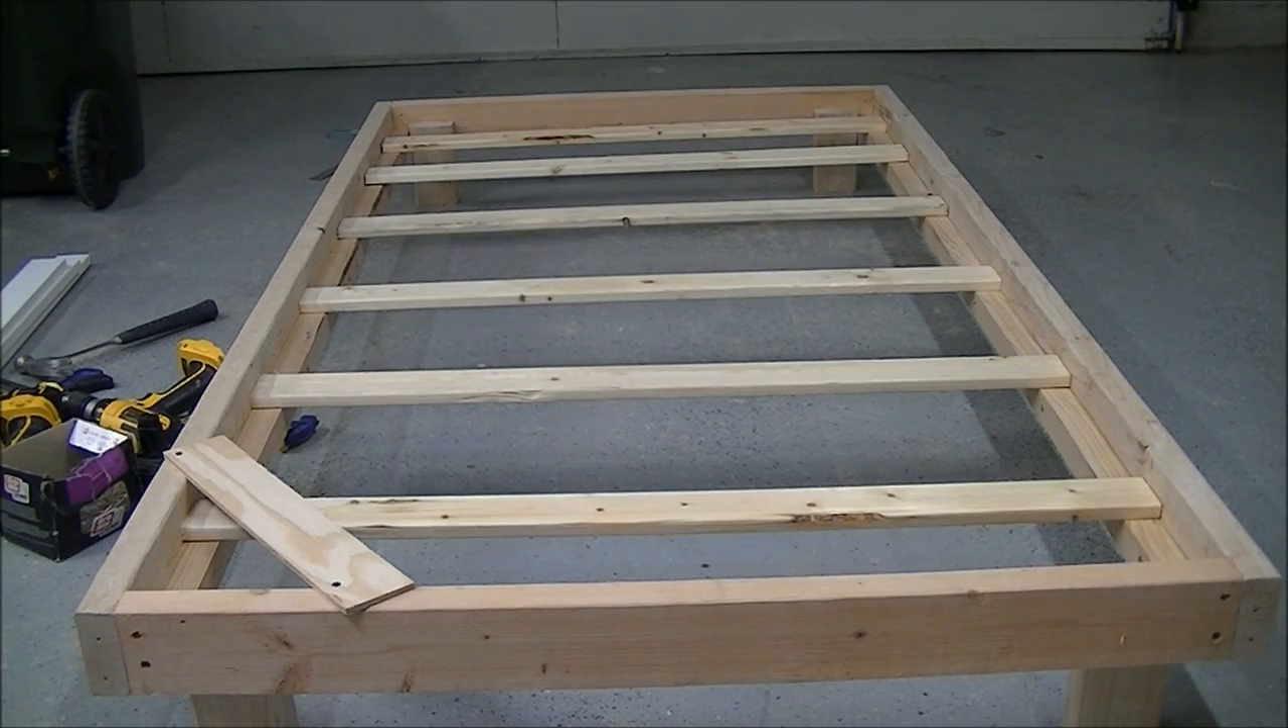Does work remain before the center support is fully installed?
Yes.